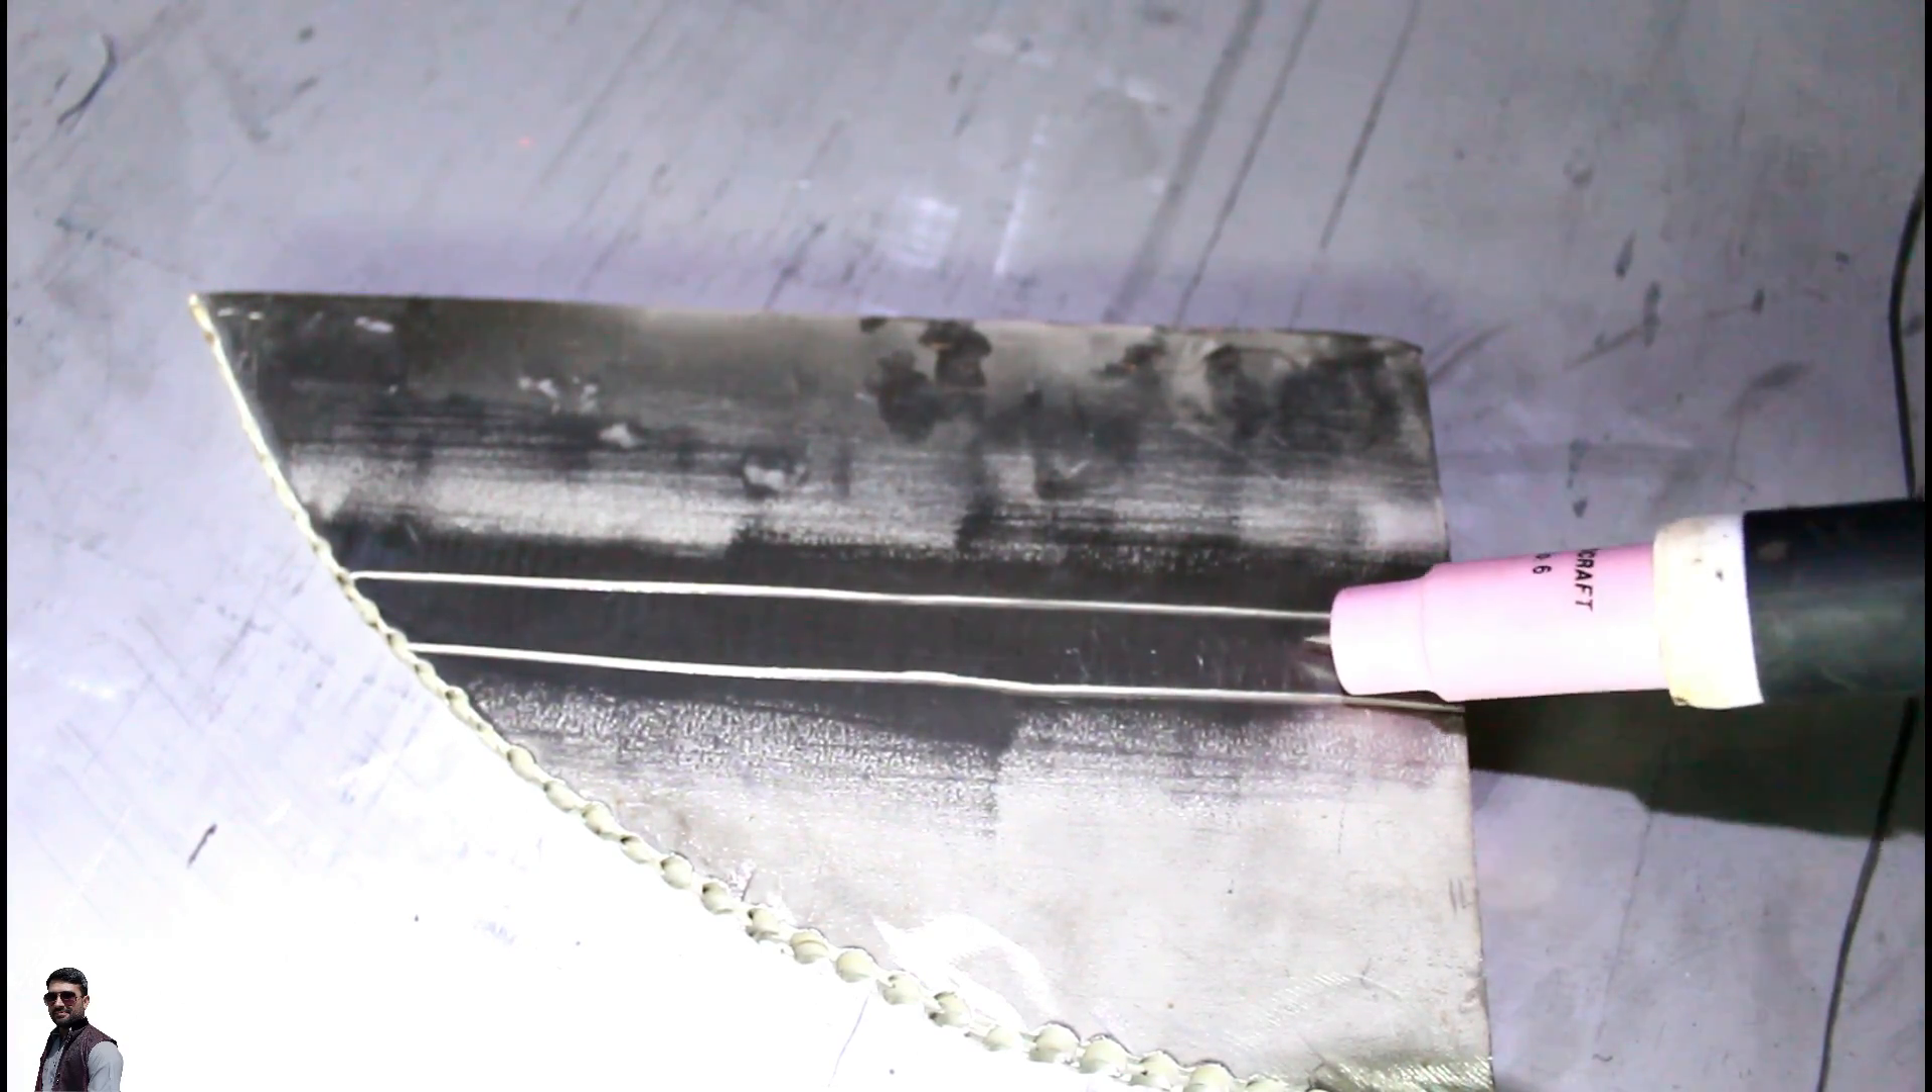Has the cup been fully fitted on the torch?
Yes.